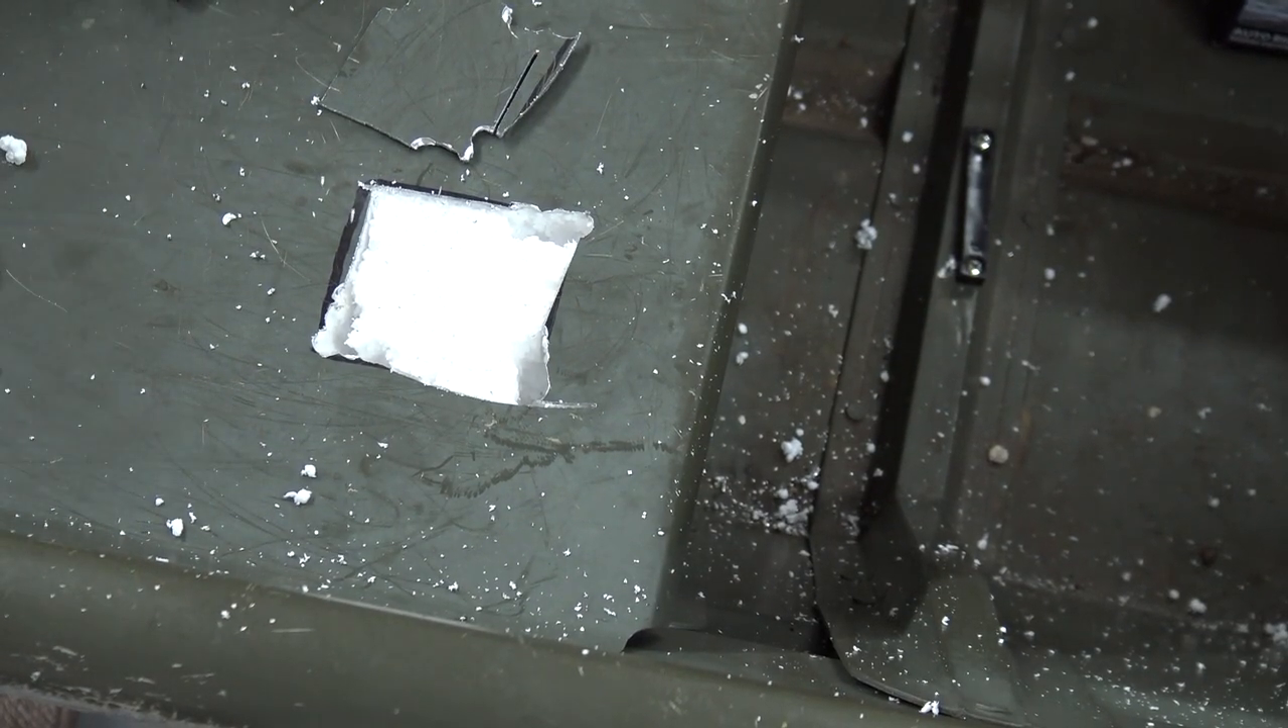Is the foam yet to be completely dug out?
Yes.